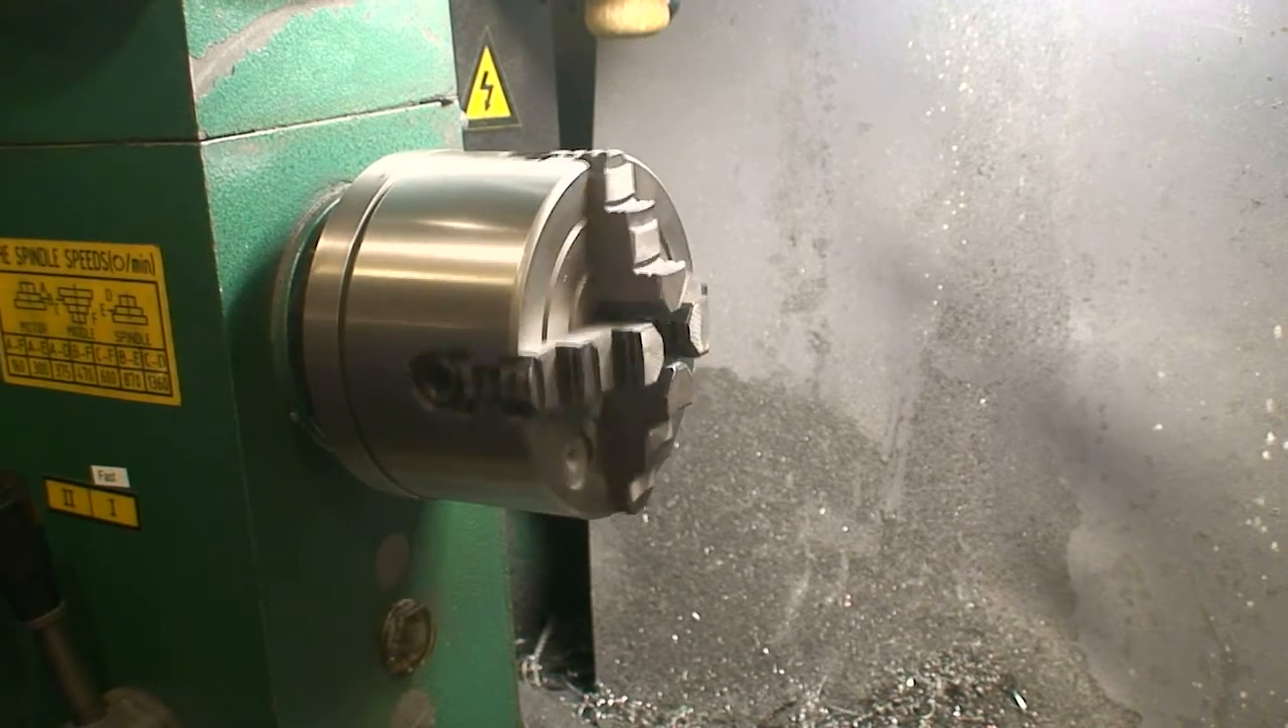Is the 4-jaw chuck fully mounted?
Yes.